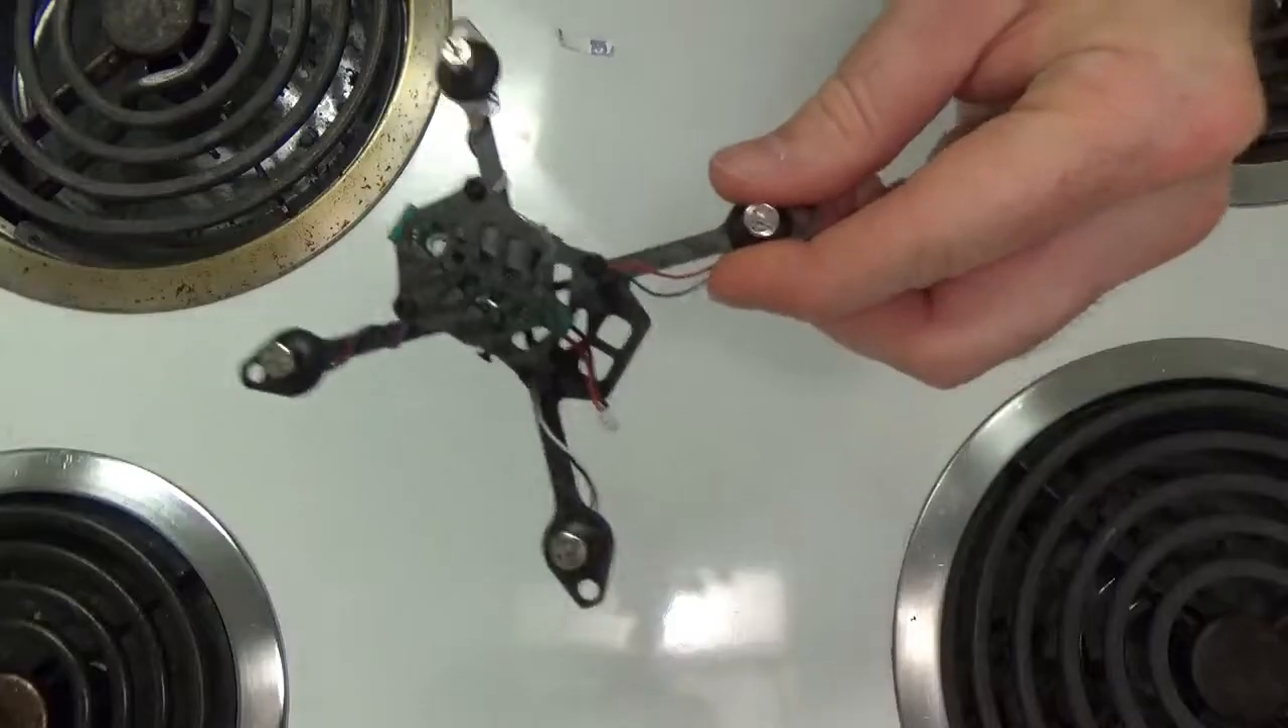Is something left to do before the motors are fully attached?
No.